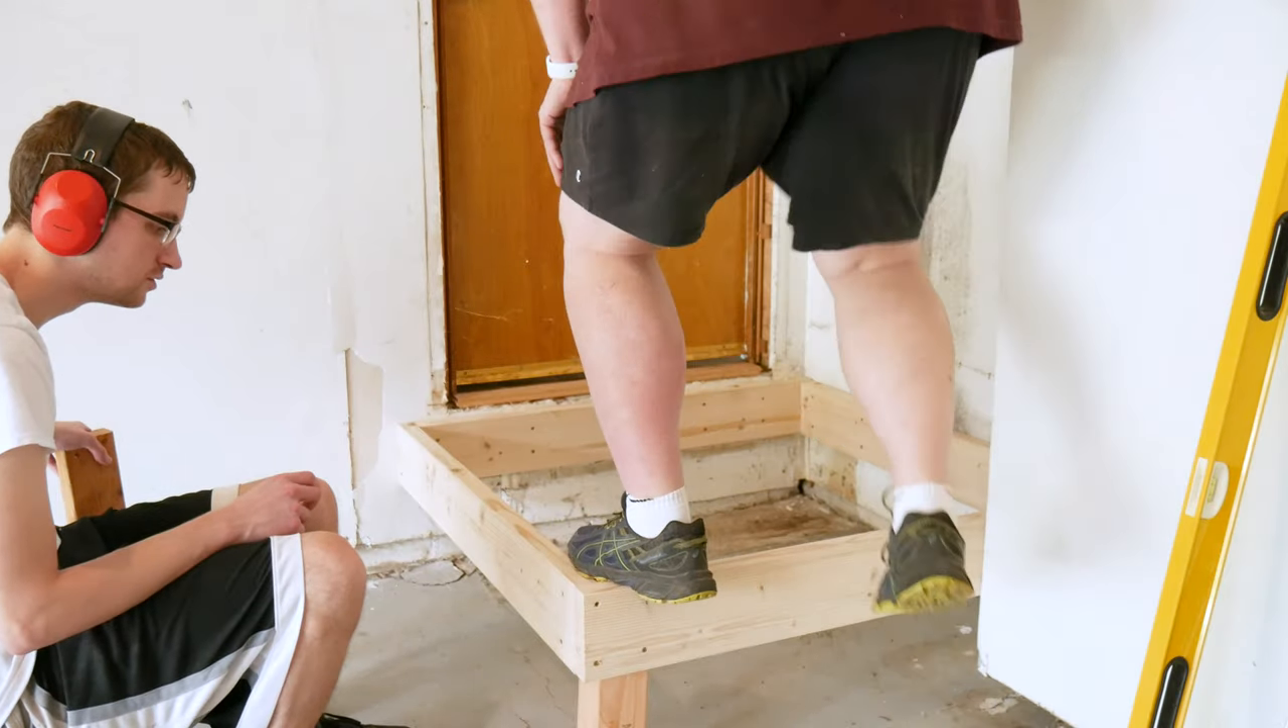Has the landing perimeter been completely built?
Yes.